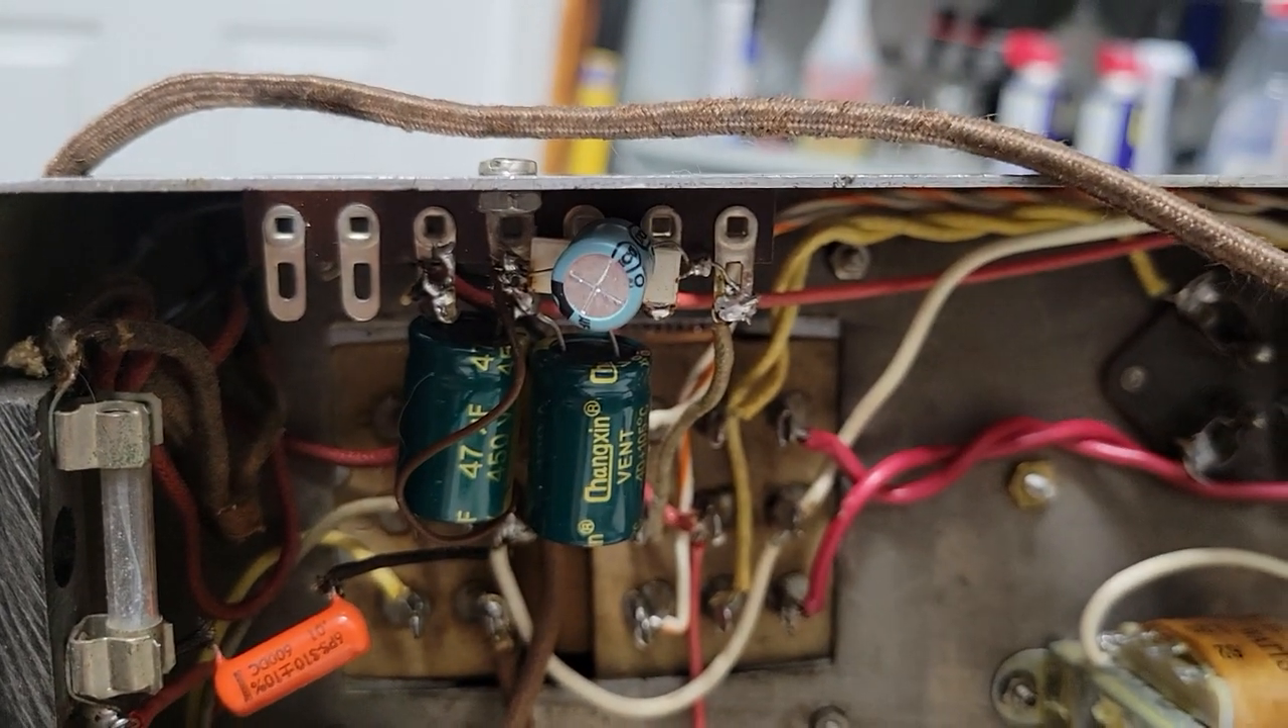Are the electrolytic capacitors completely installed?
Yes.